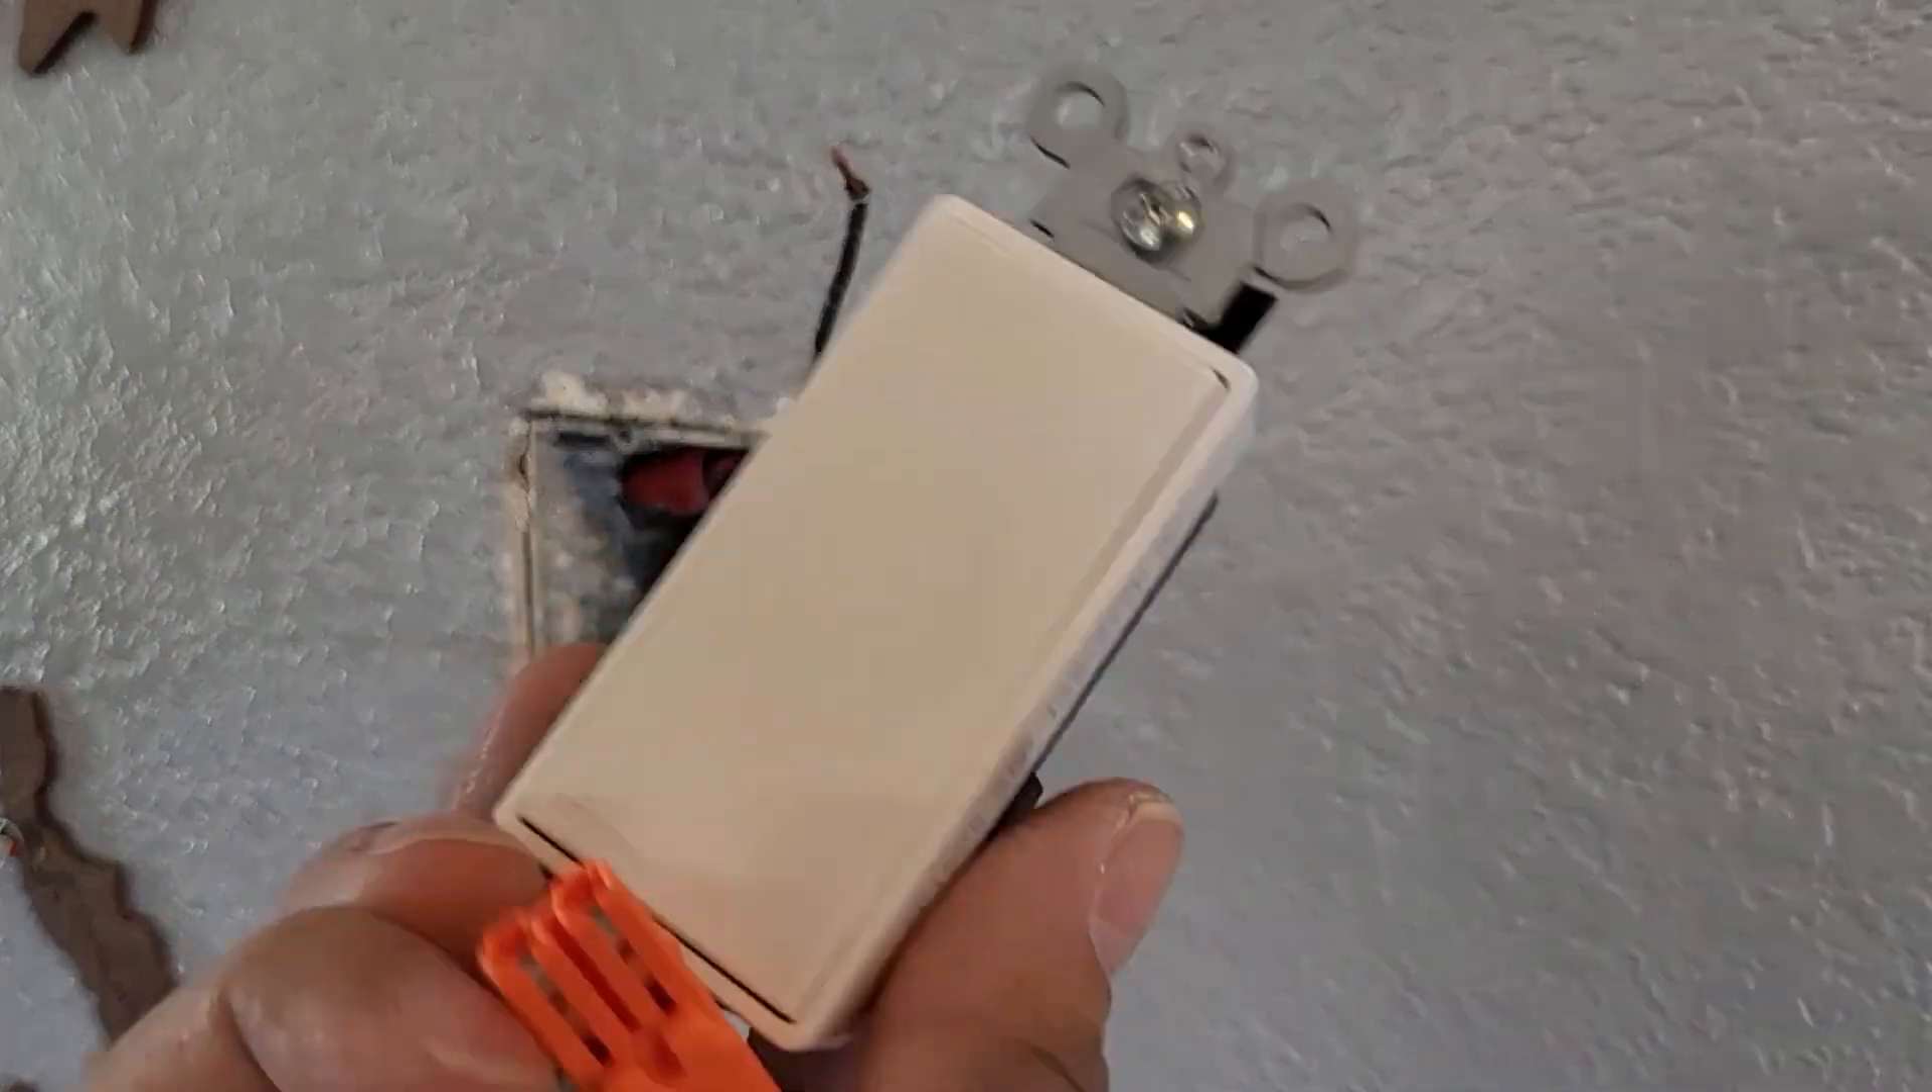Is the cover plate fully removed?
Yes.